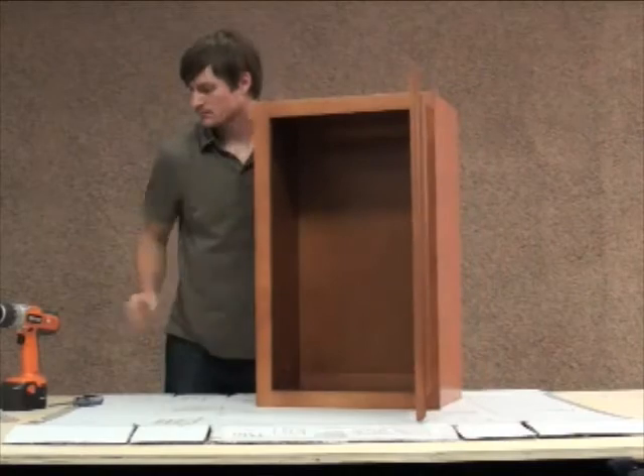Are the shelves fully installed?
No.